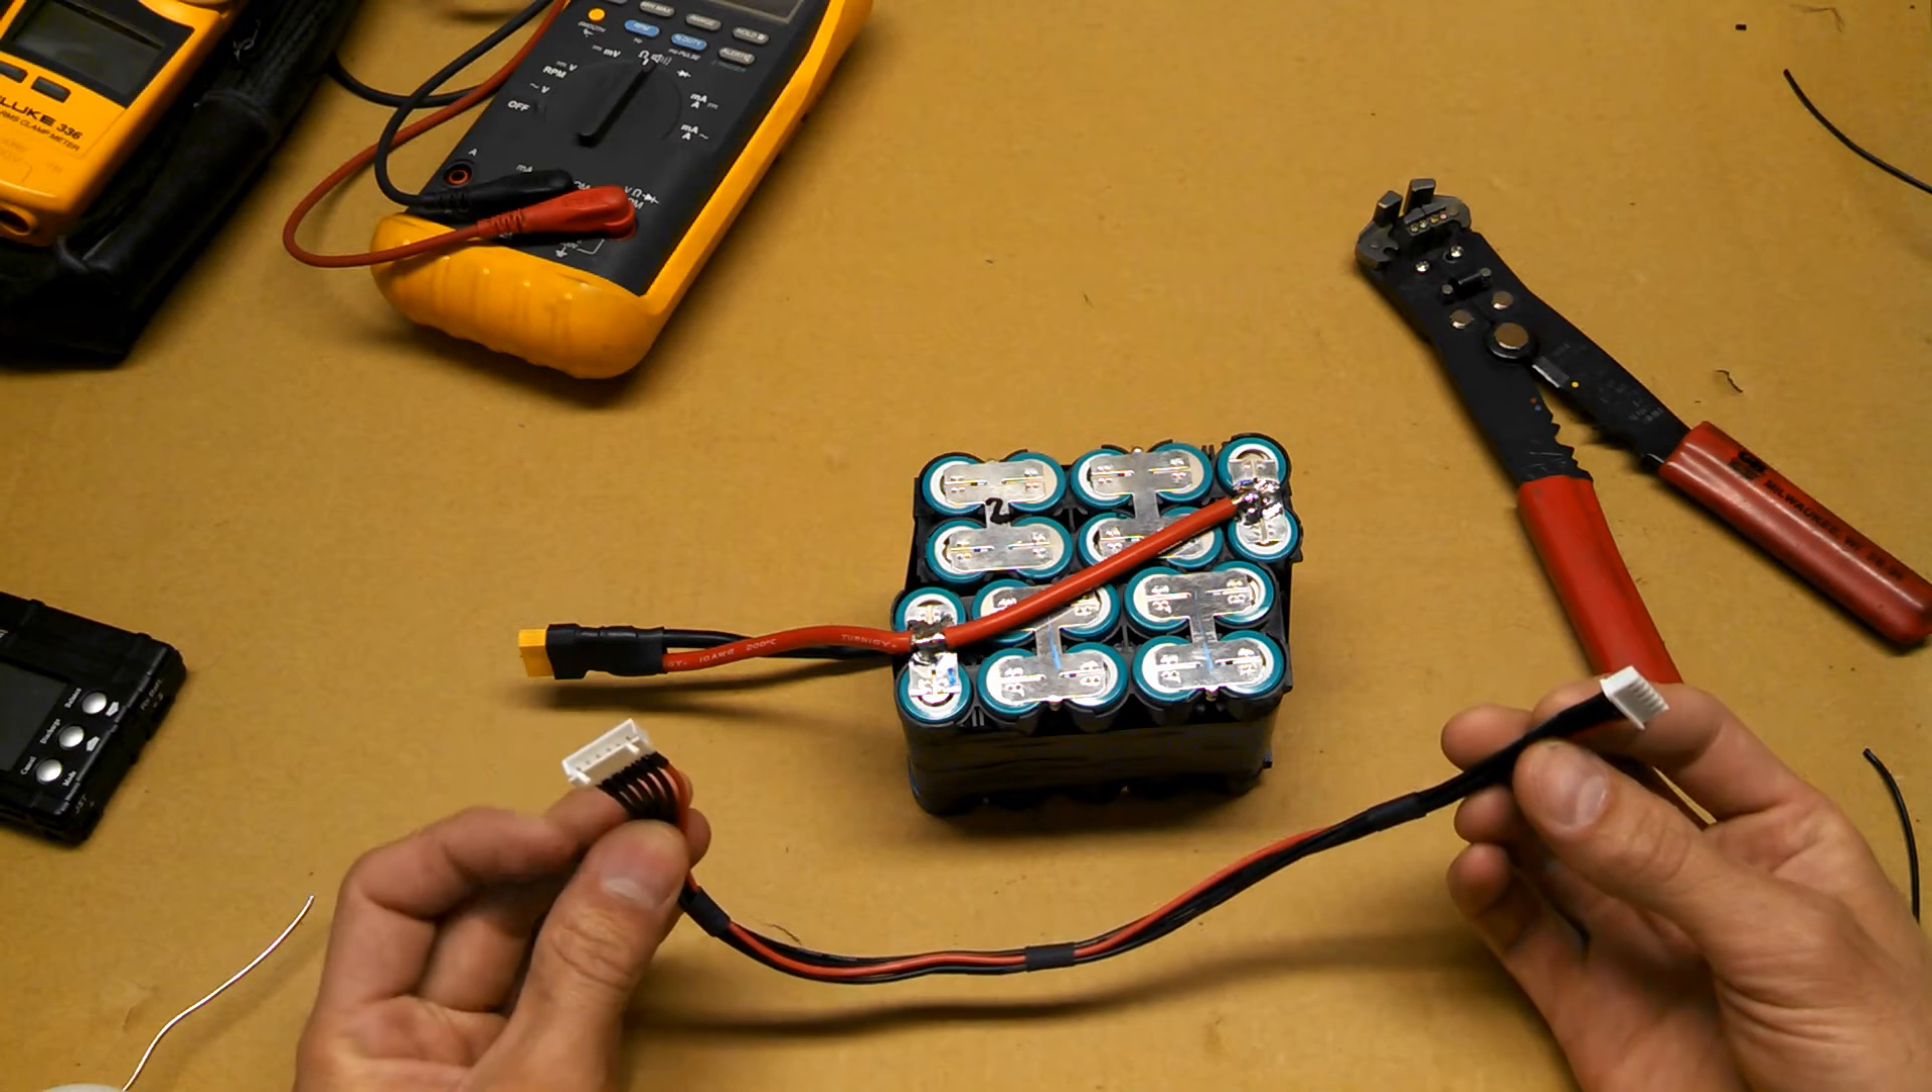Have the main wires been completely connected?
Yes.